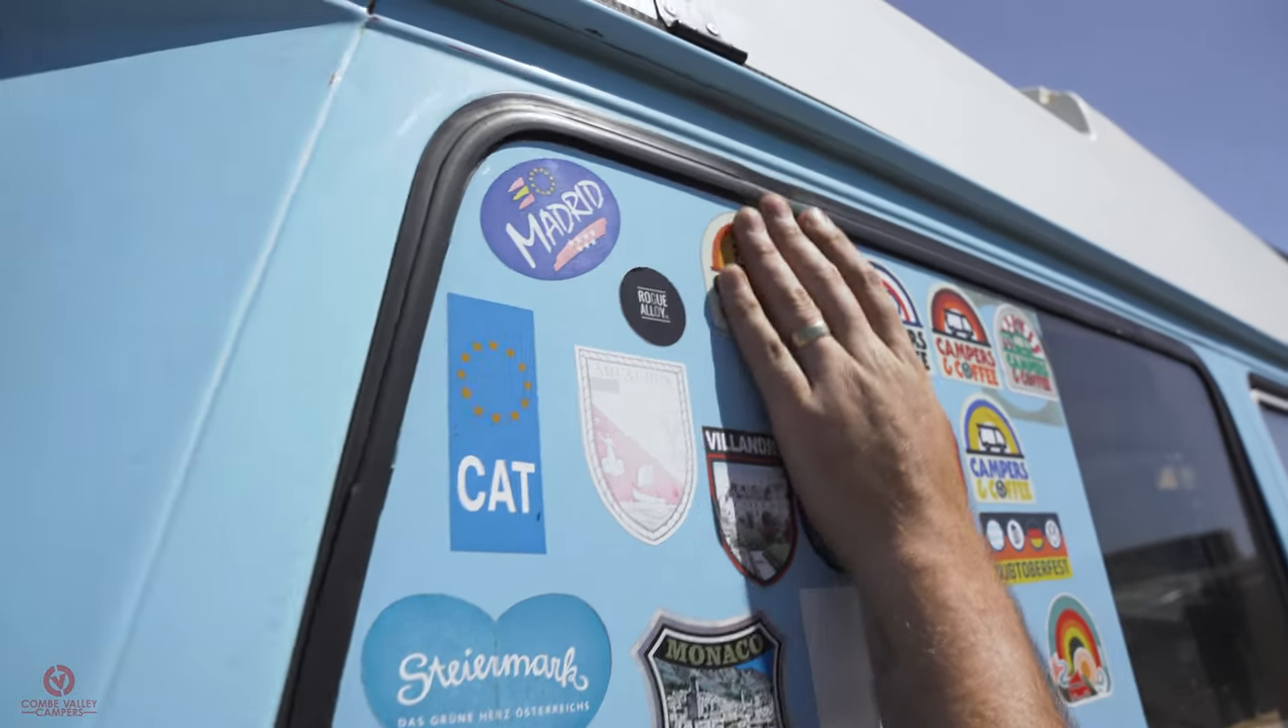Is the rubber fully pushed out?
No.